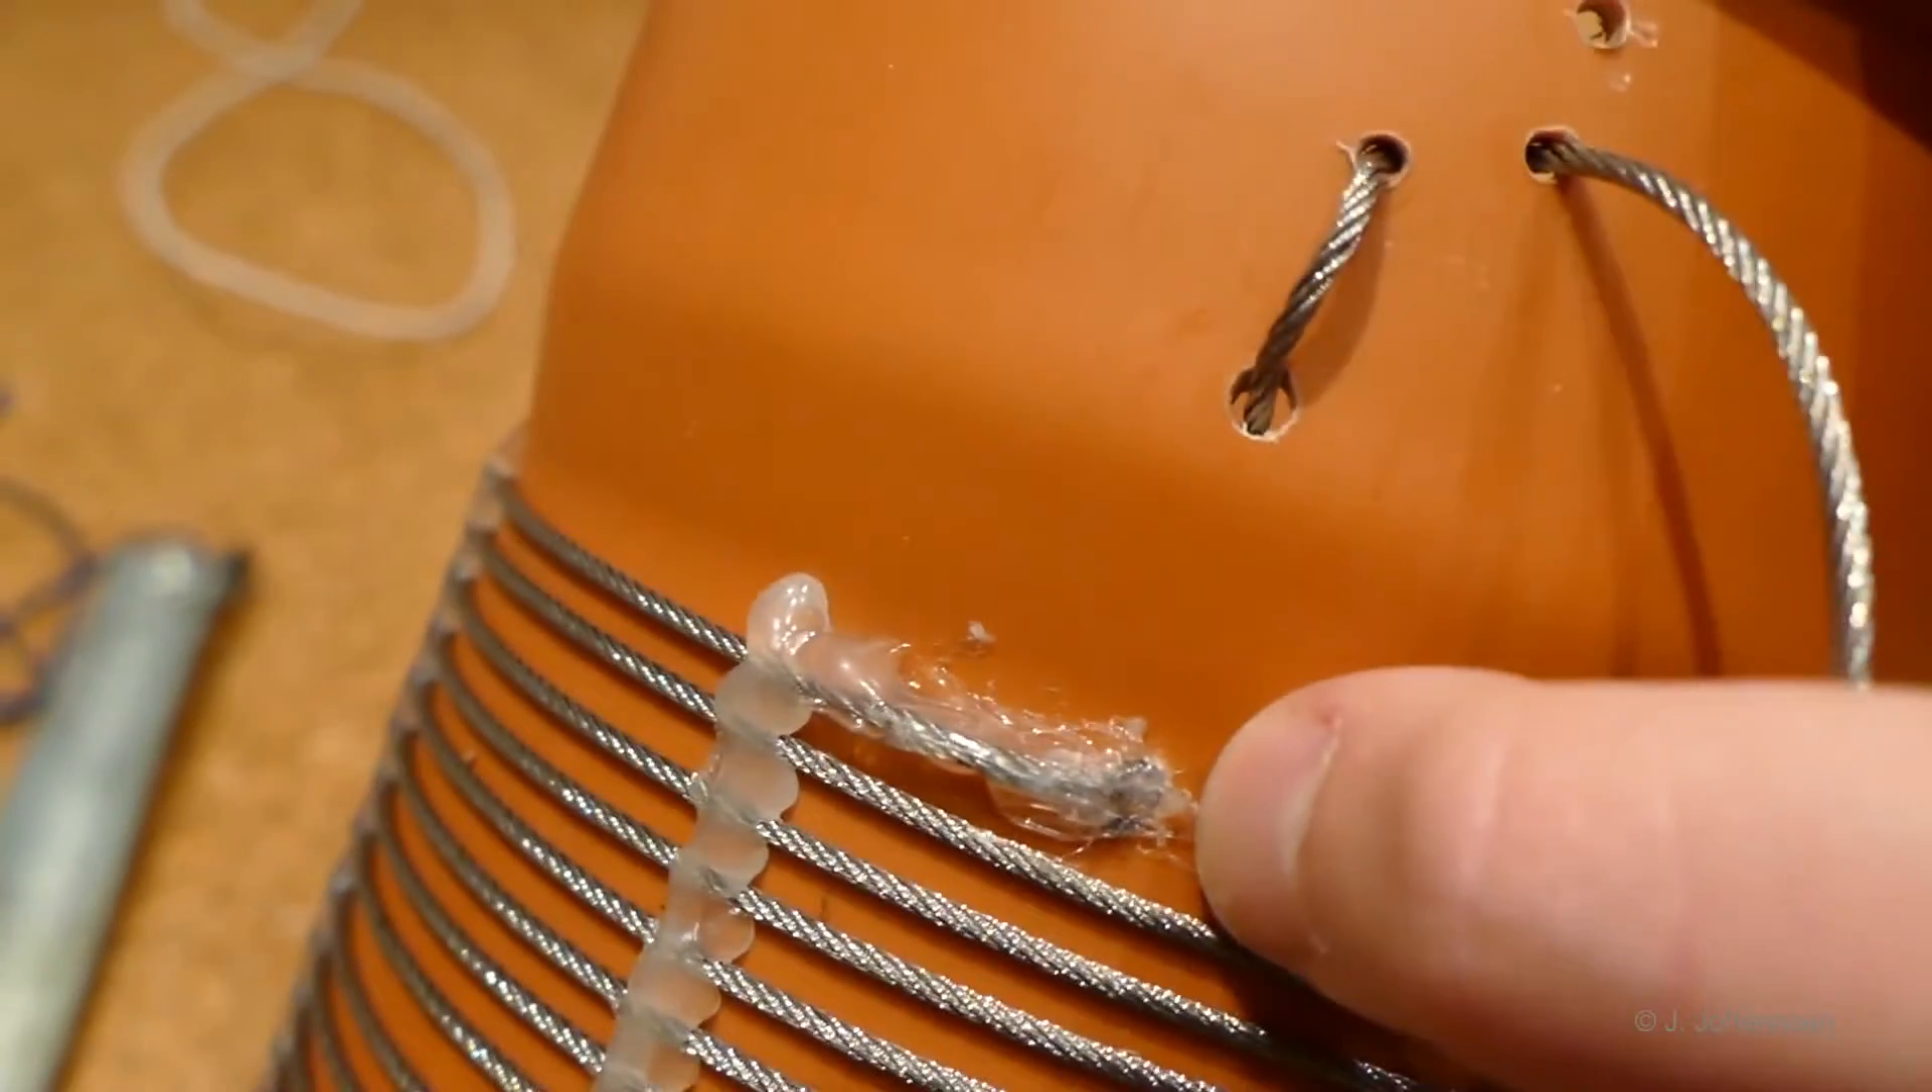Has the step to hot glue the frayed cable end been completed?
Yes.